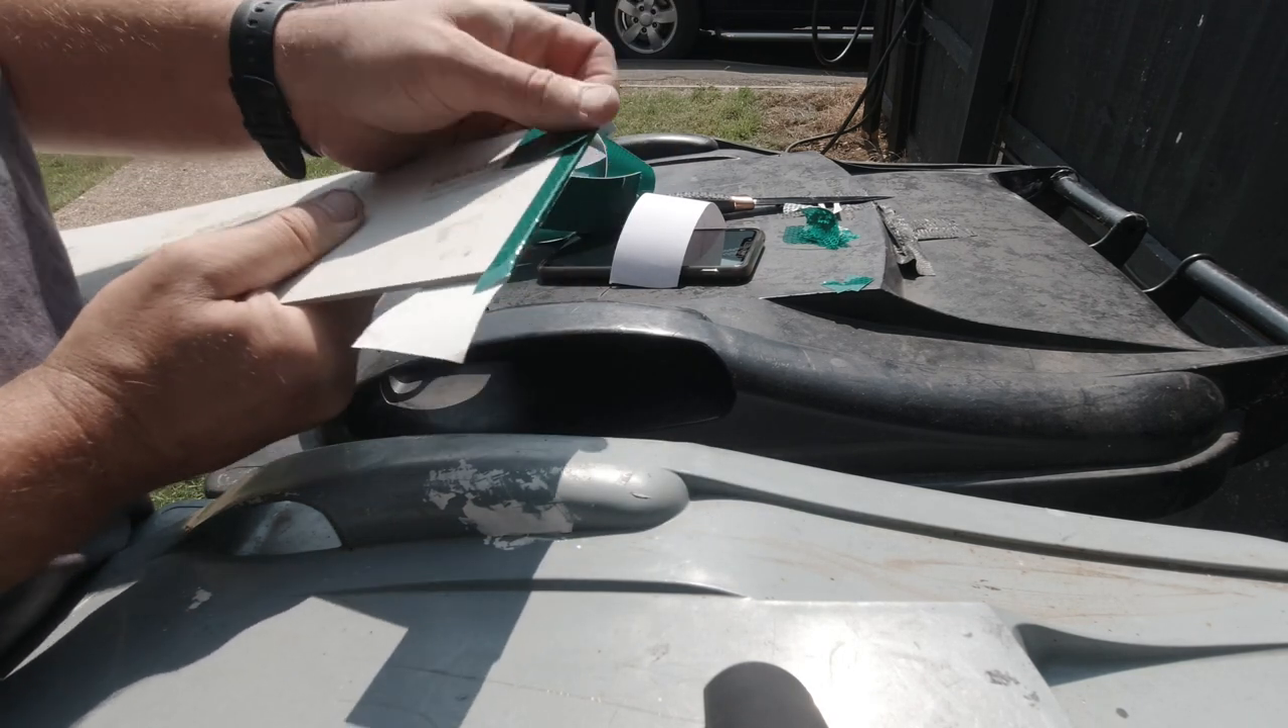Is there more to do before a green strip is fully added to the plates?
Yes.